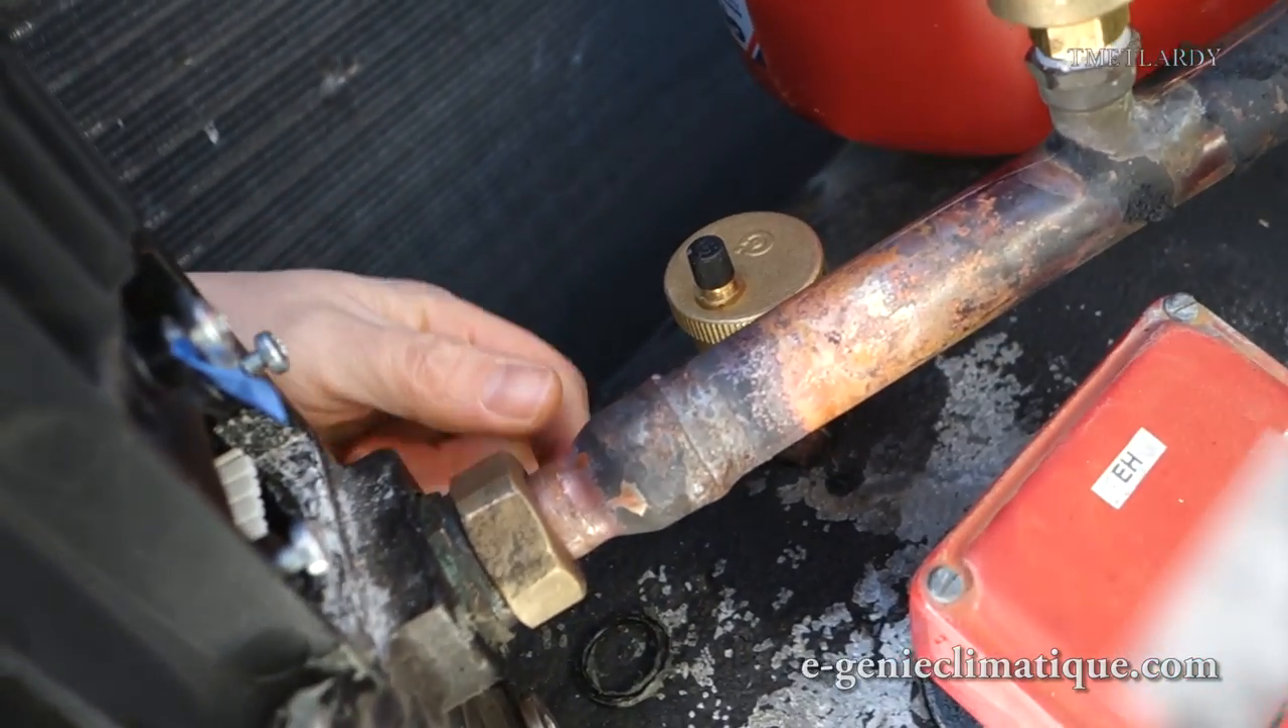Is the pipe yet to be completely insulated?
Yes.